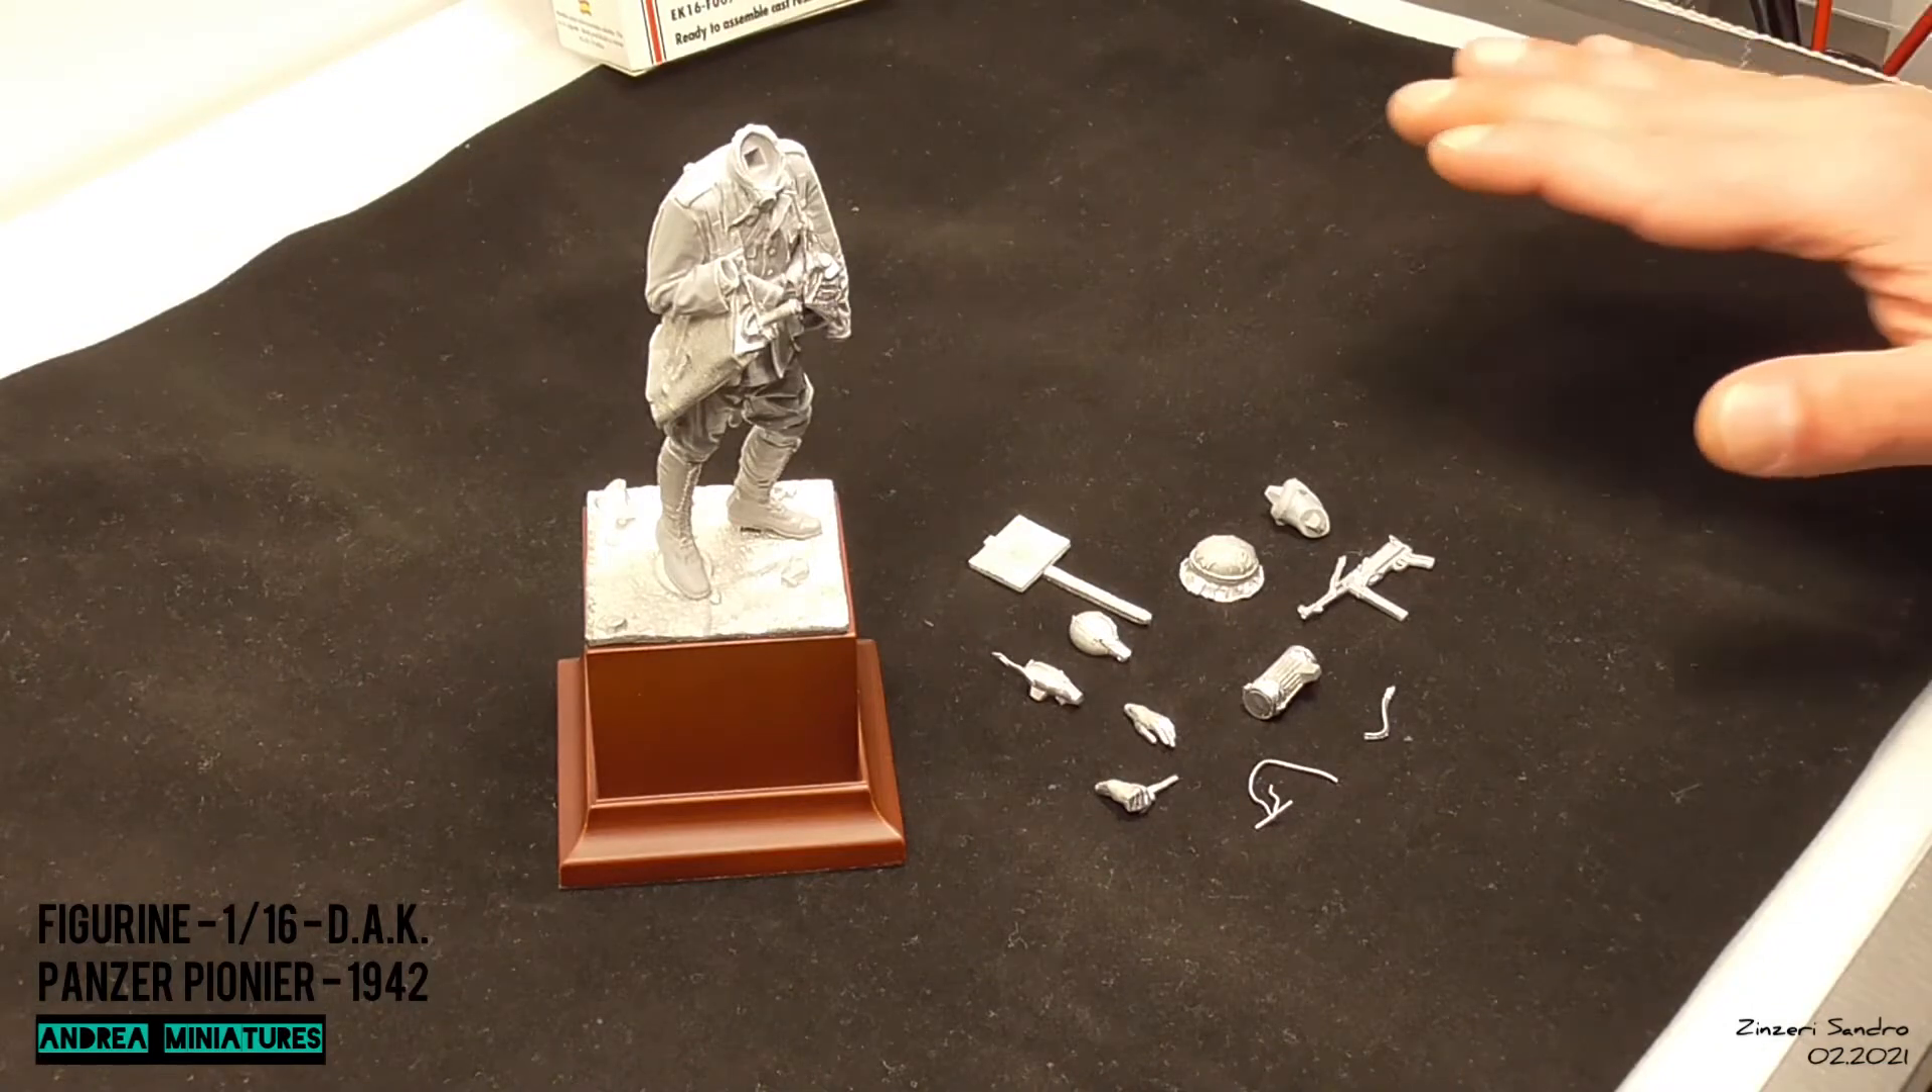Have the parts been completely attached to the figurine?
No.